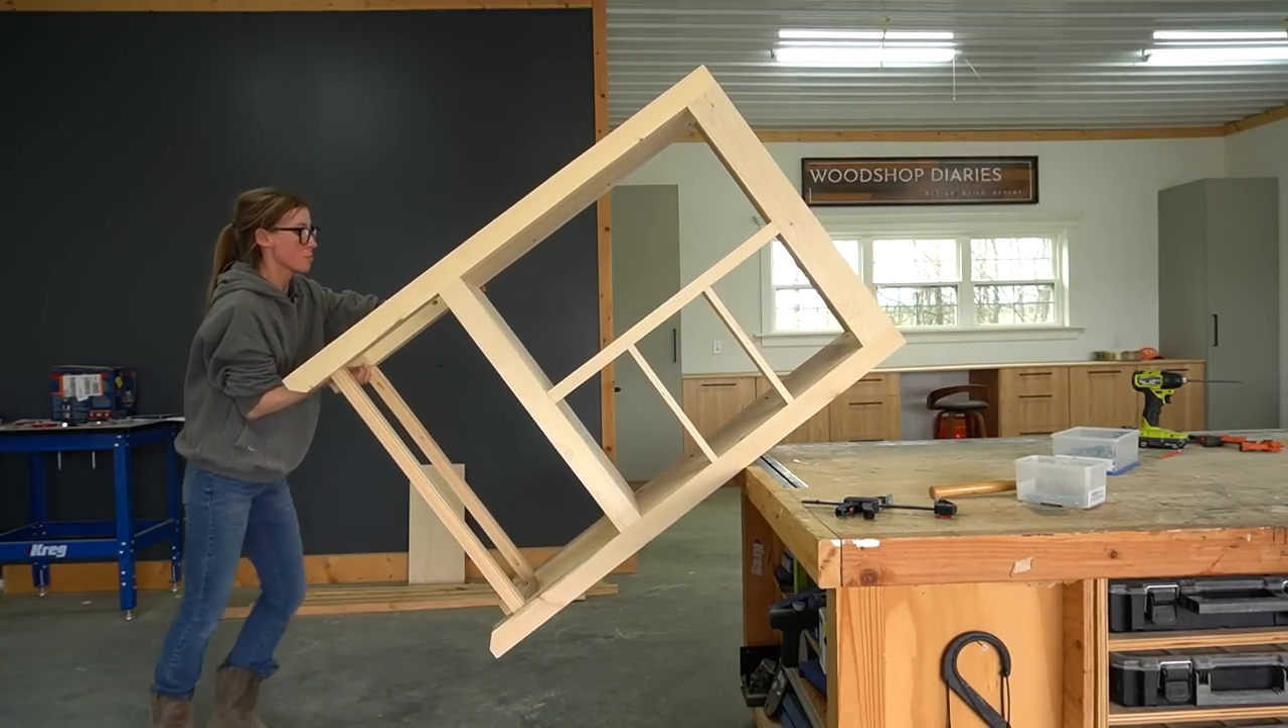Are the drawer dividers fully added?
Yes.